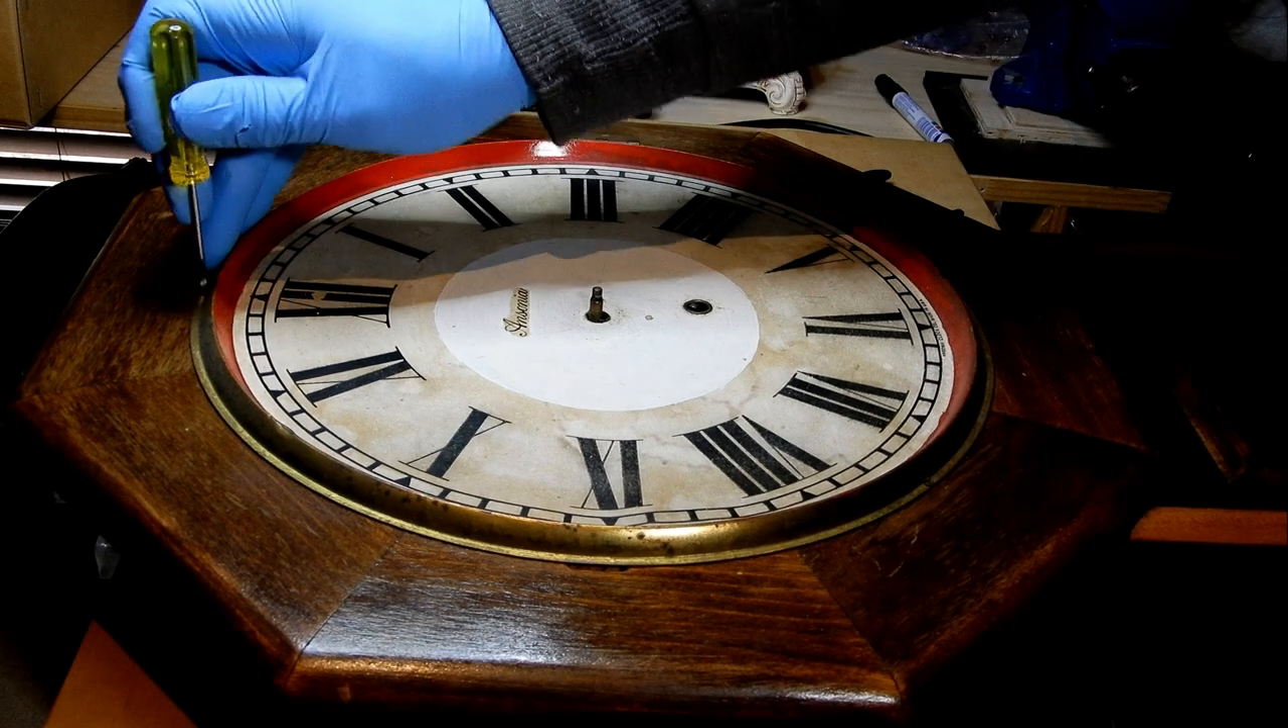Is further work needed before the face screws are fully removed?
Yes.